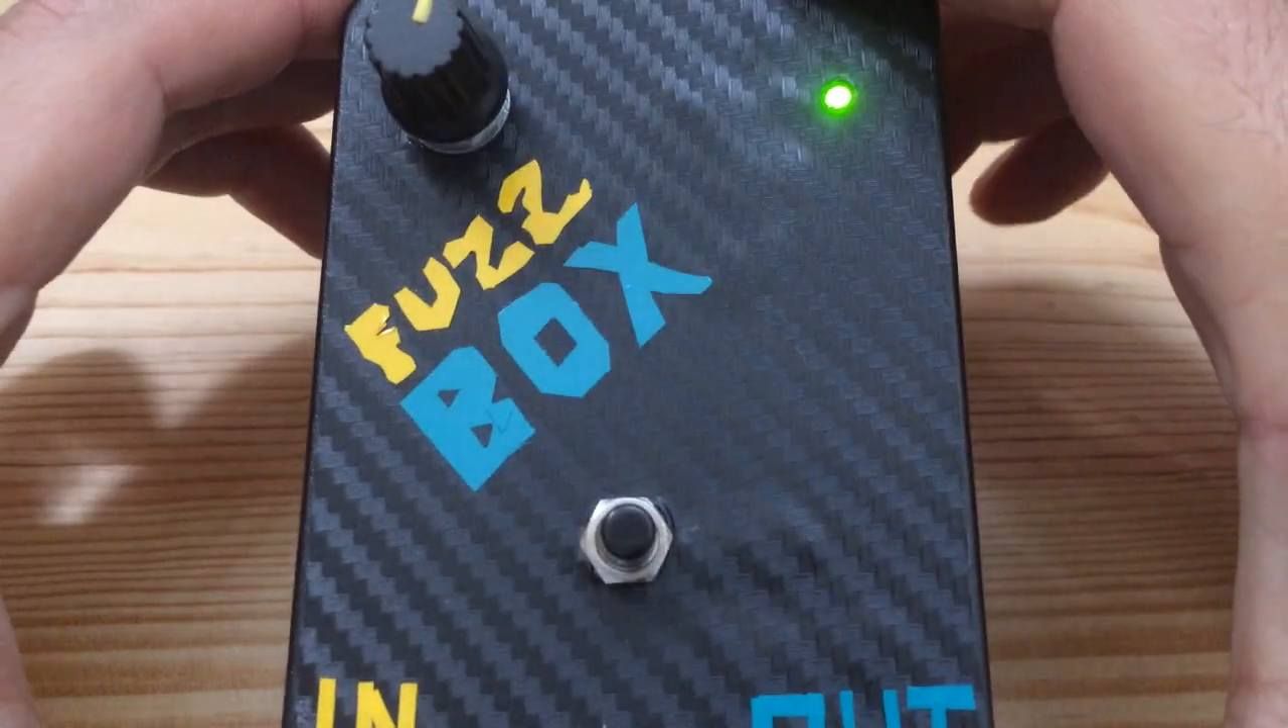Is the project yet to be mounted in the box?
No.